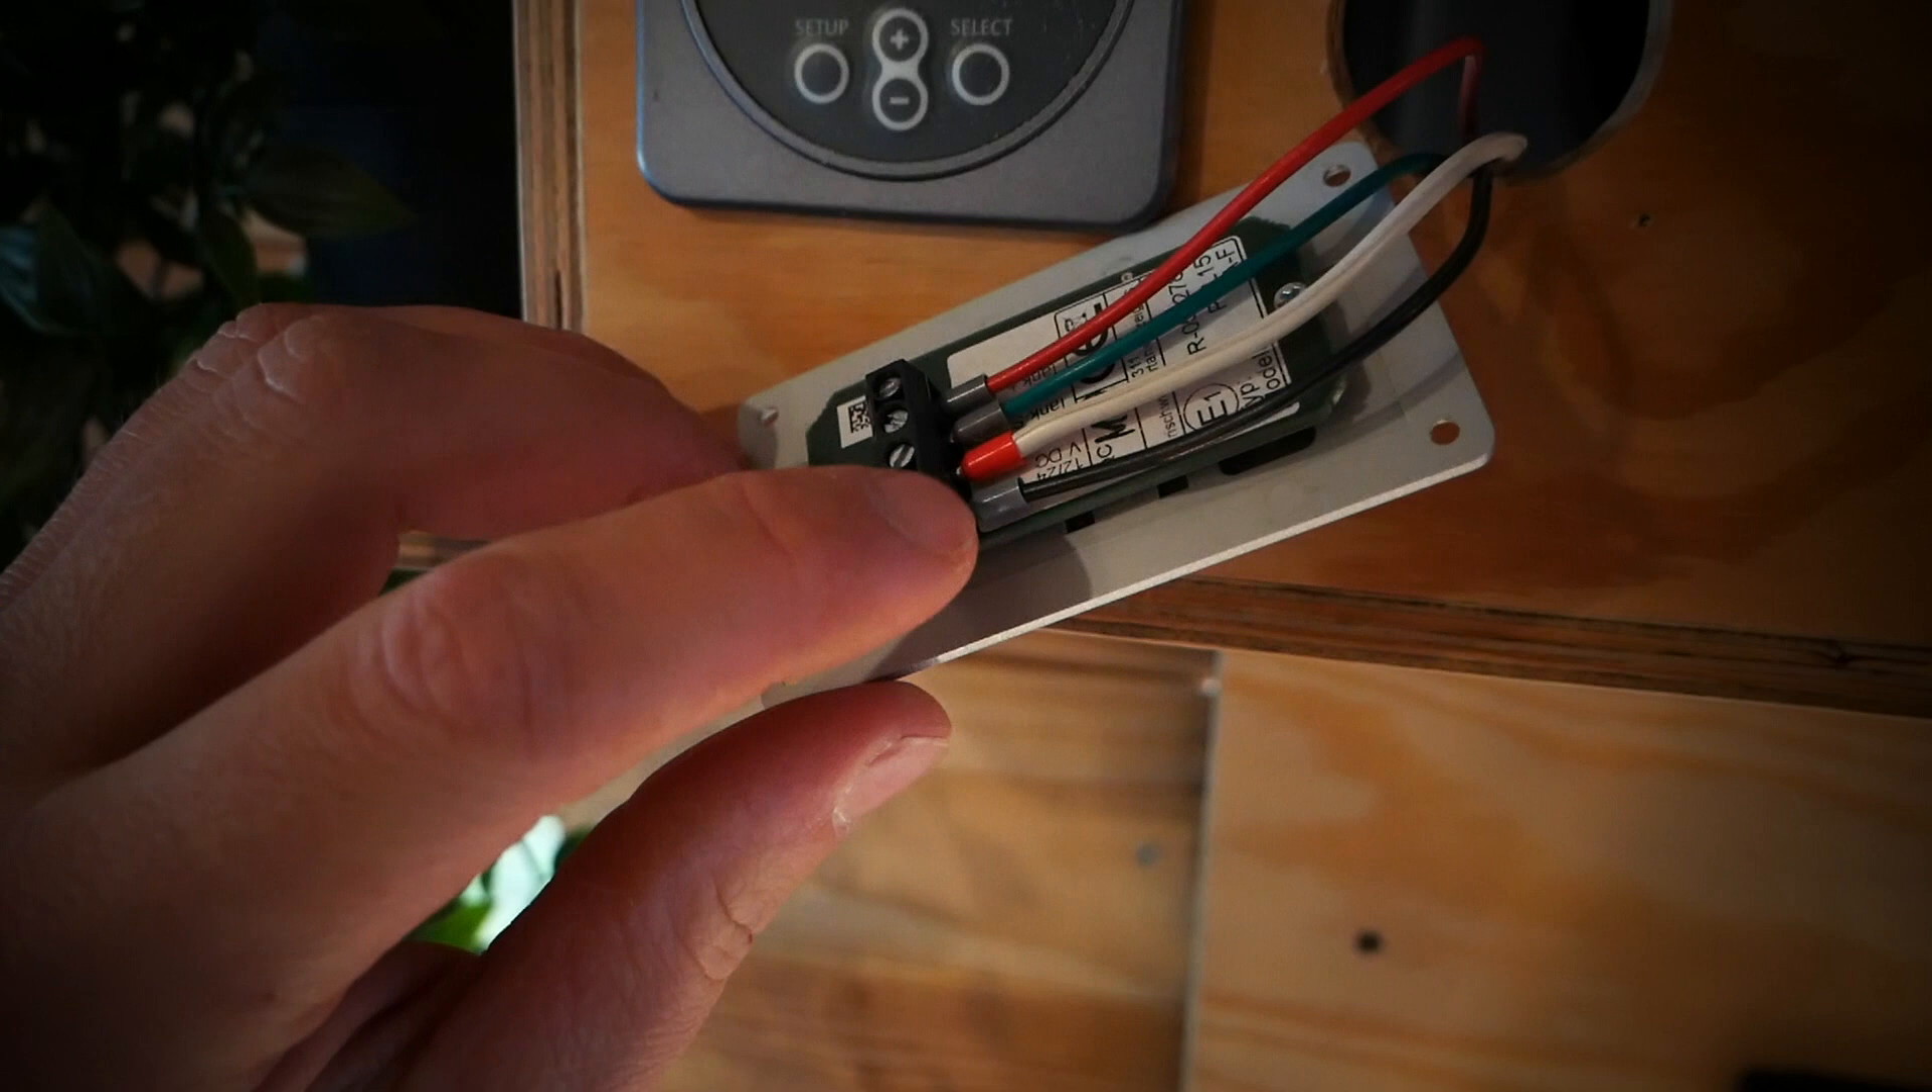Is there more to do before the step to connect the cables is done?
No.